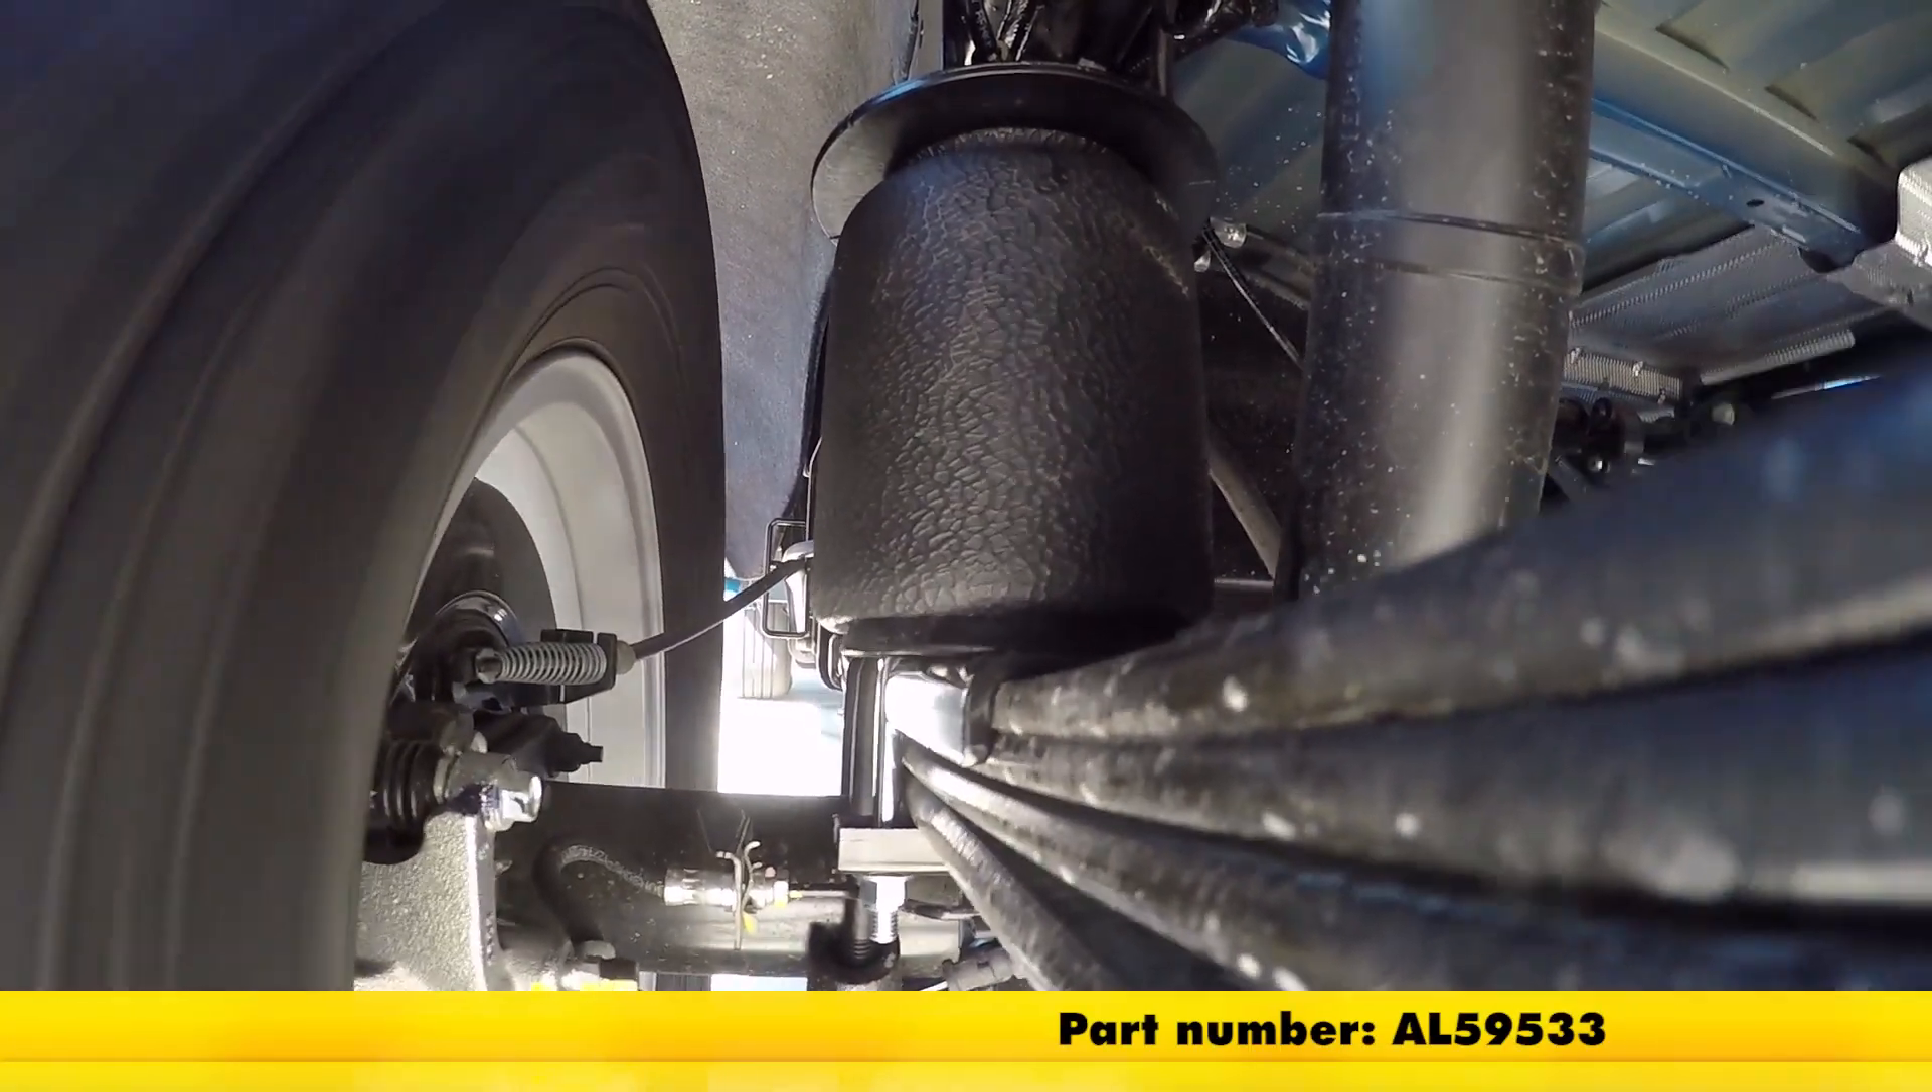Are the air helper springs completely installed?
Yes.